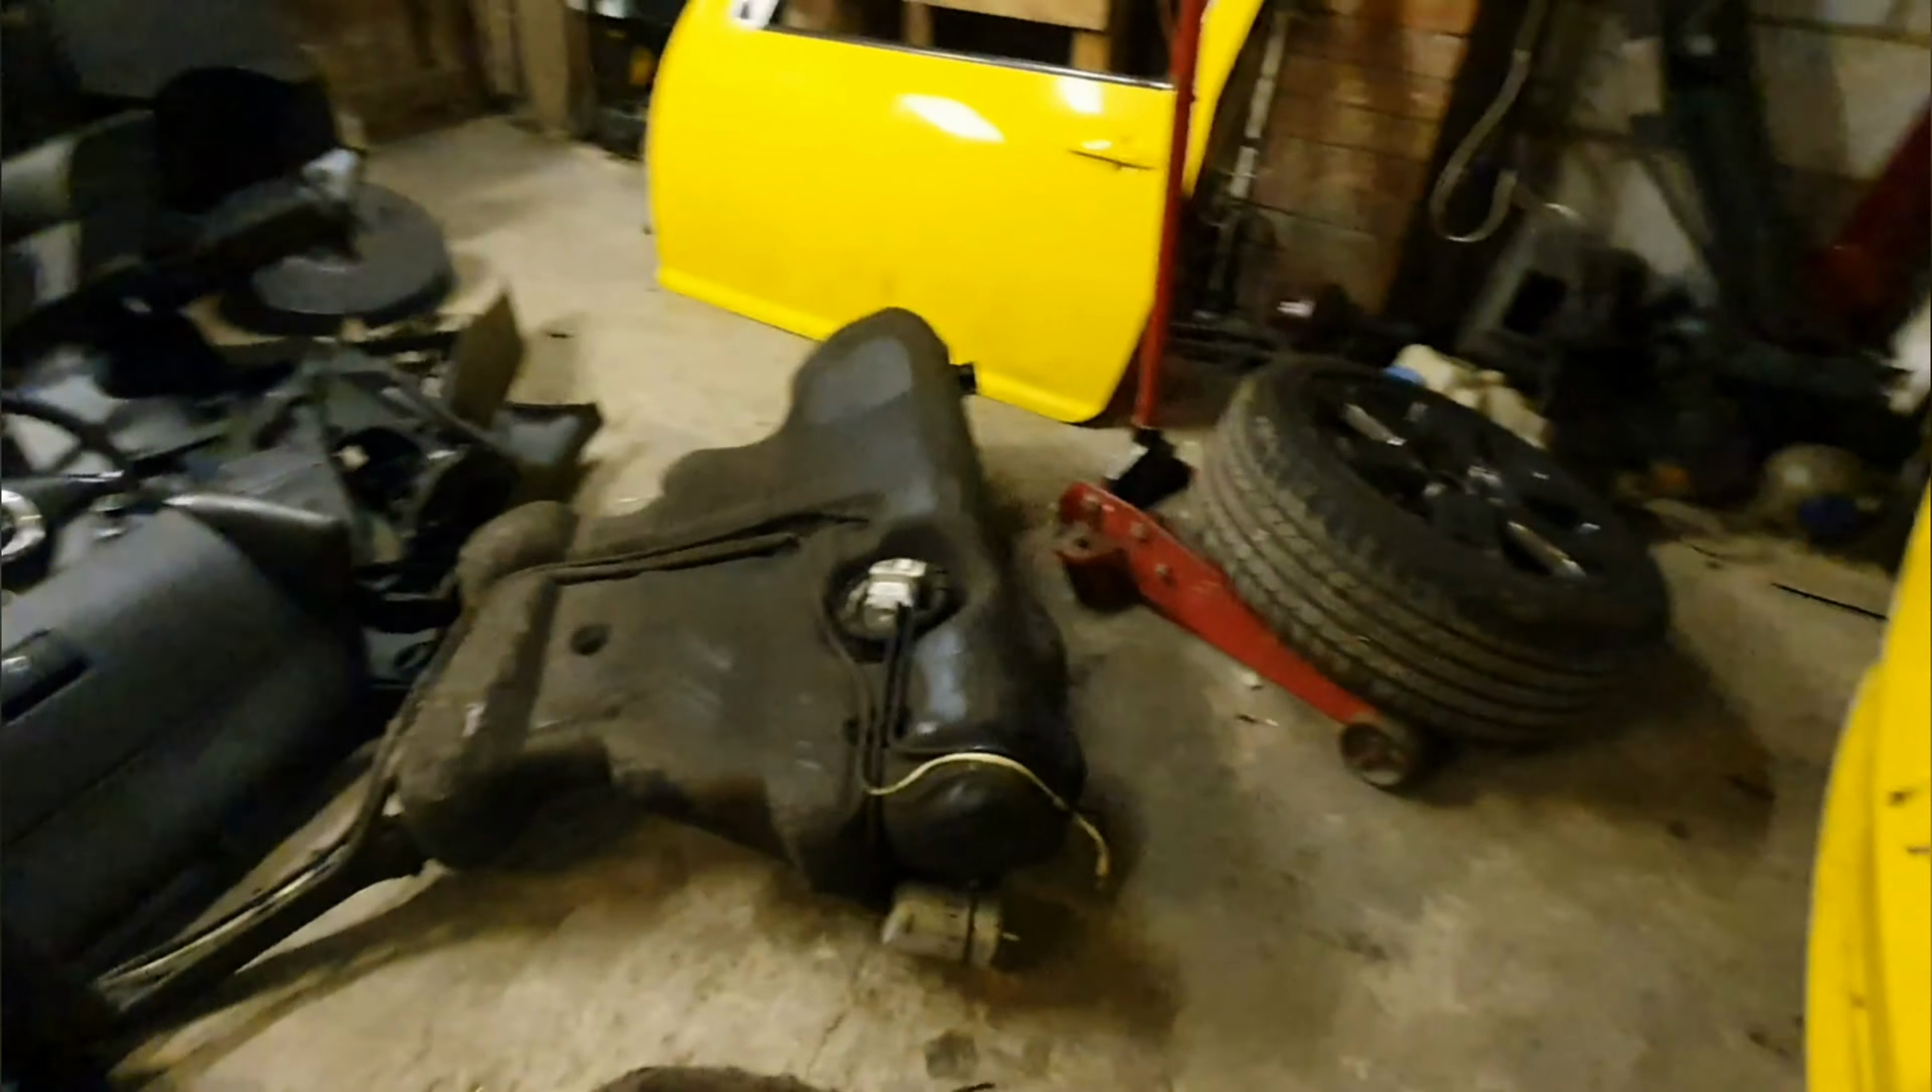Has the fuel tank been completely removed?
Yes.